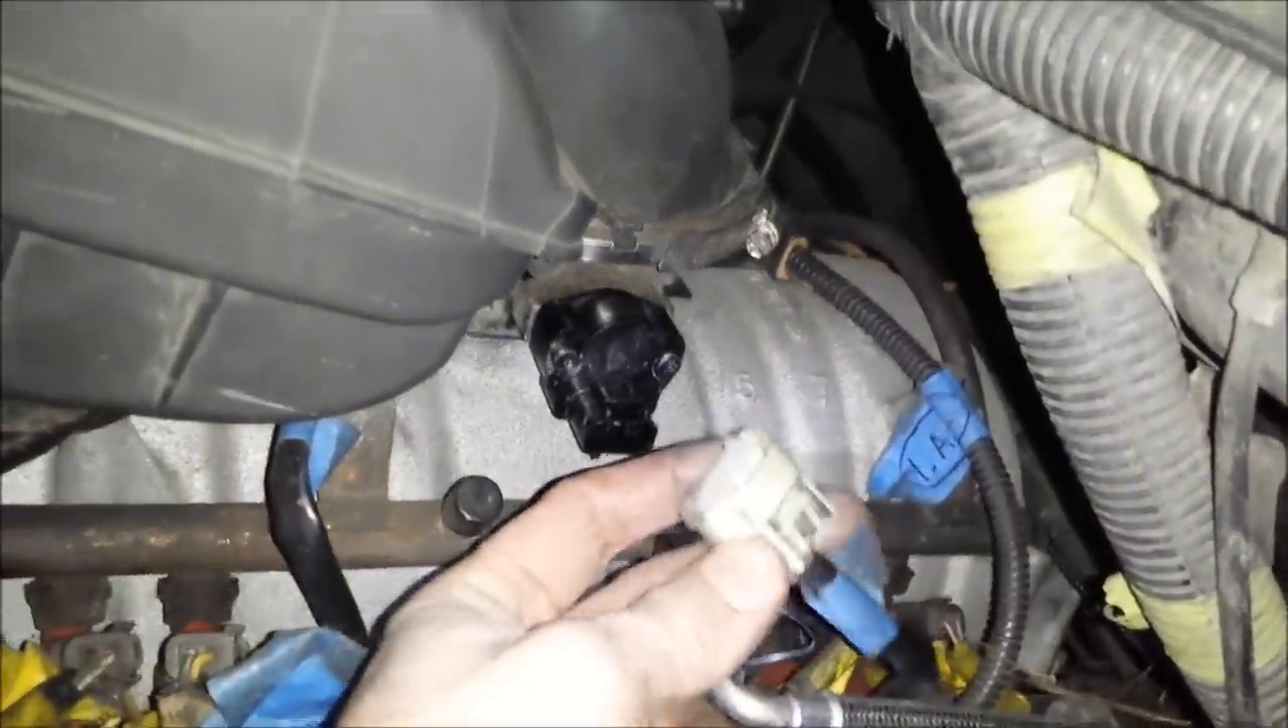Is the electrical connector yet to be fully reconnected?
Yes.